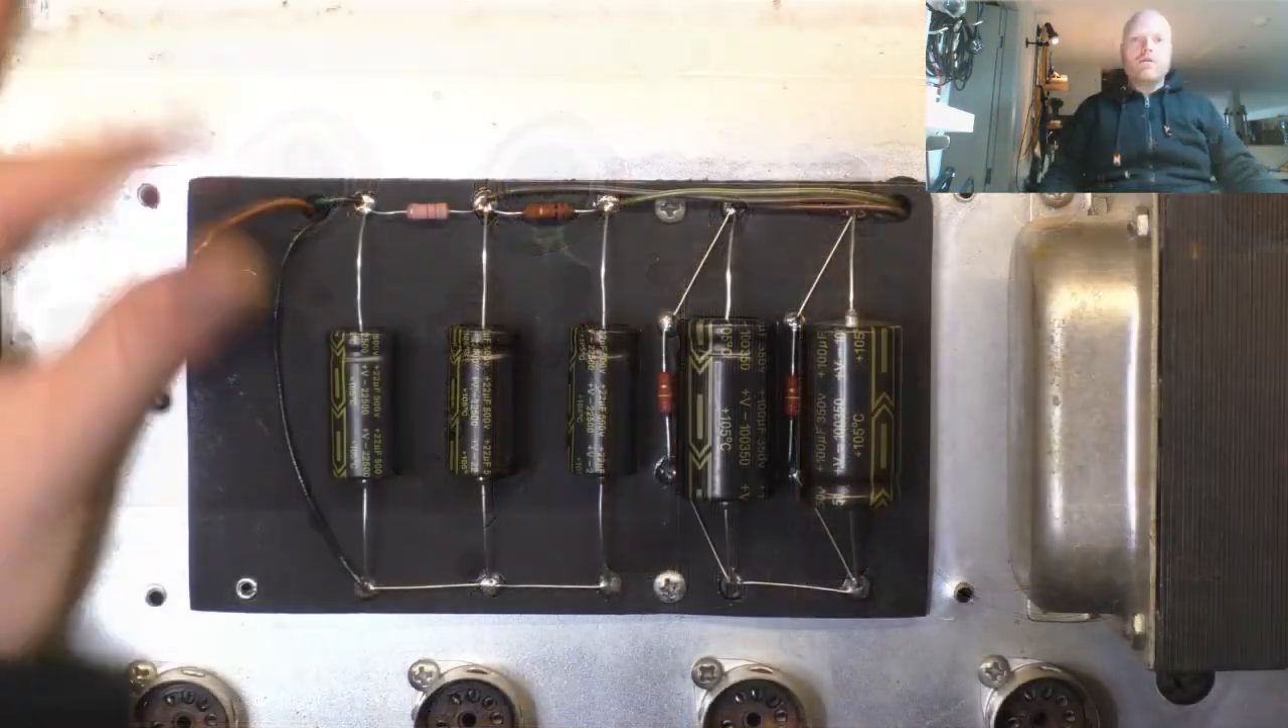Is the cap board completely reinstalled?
Yes.